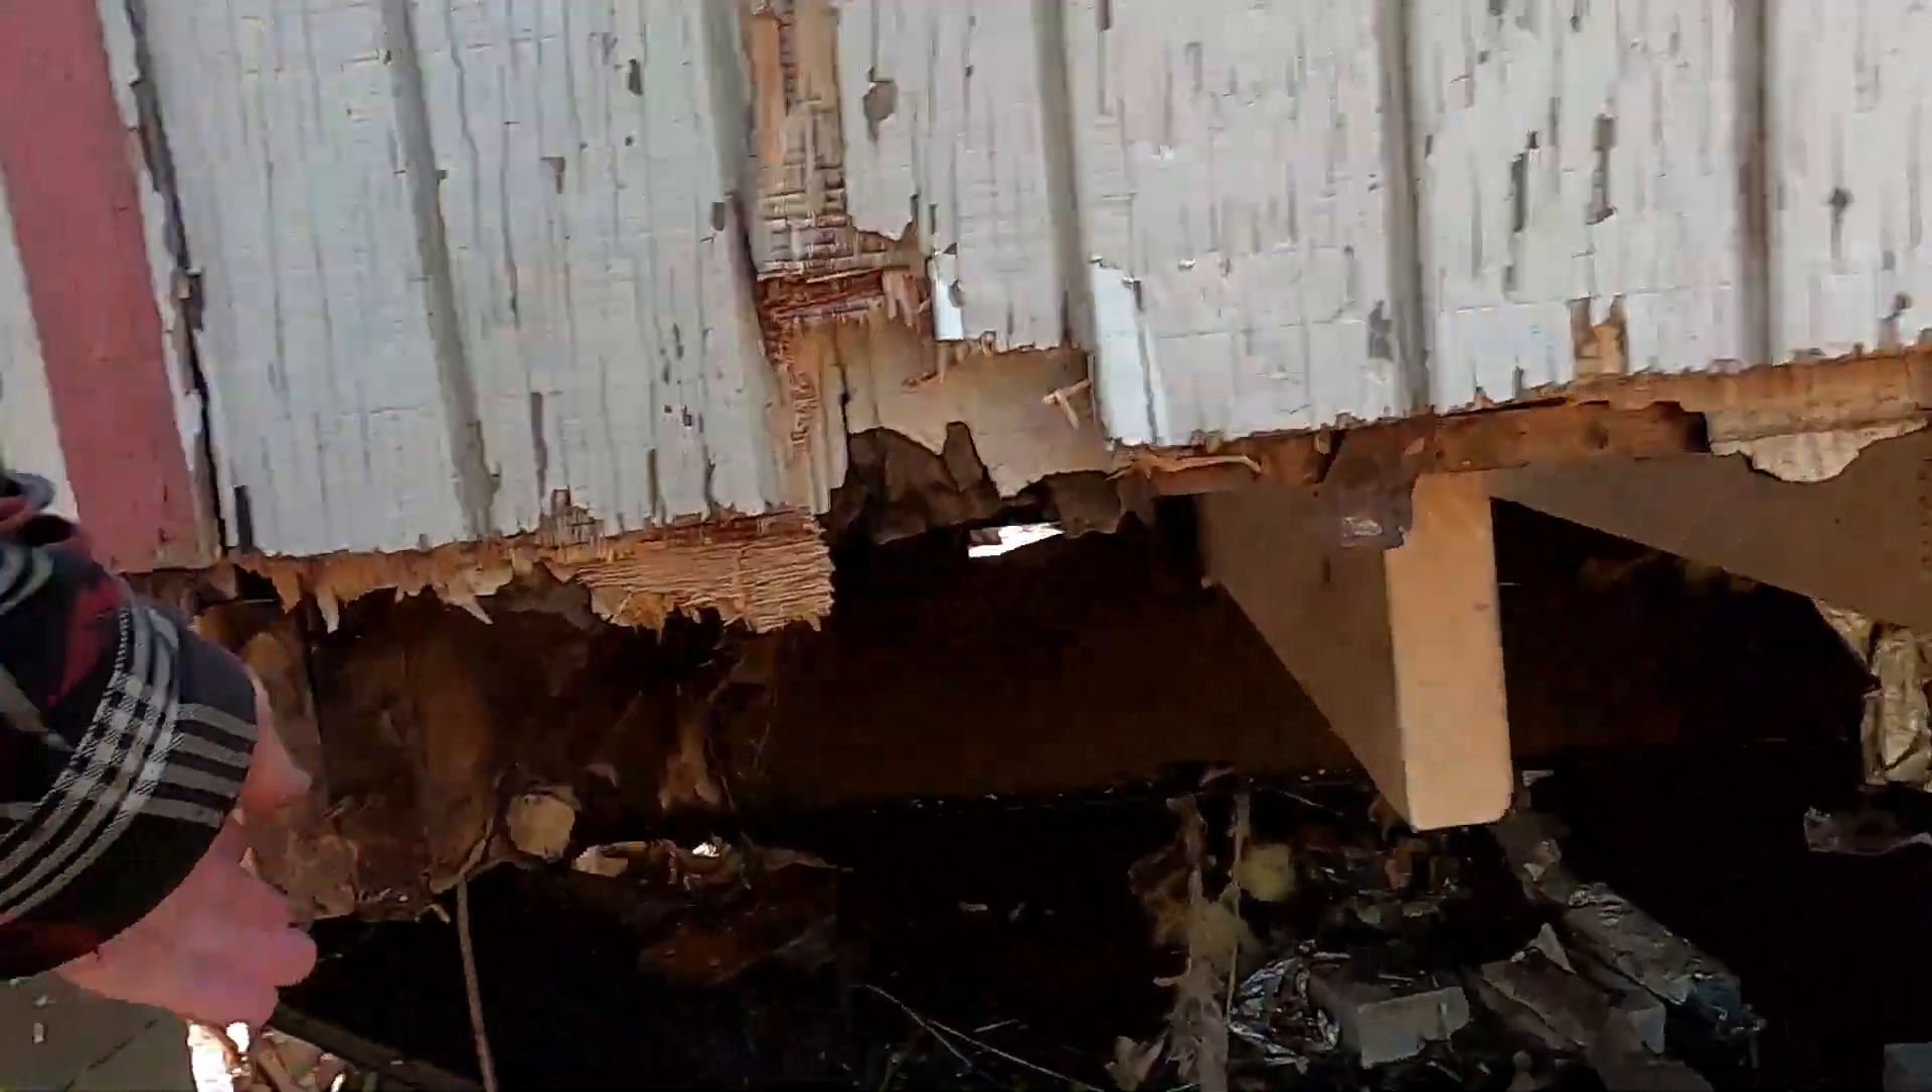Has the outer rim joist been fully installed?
No.